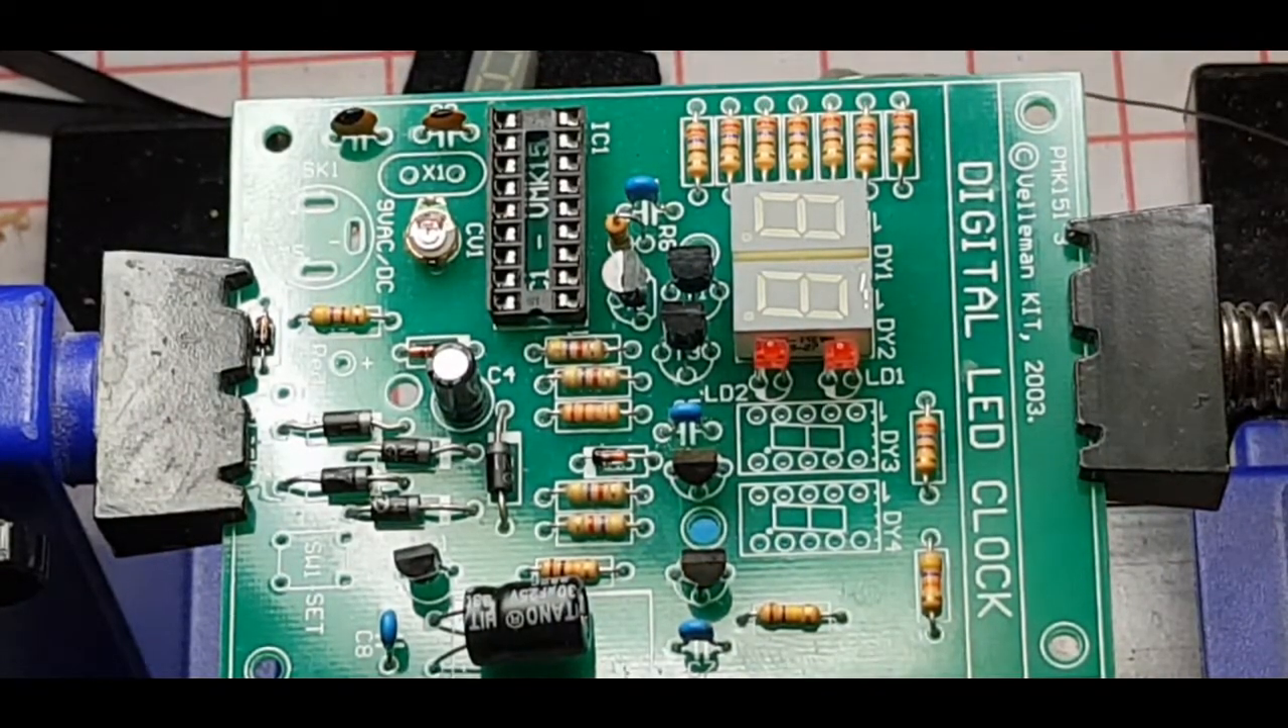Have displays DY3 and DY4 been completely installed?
No.